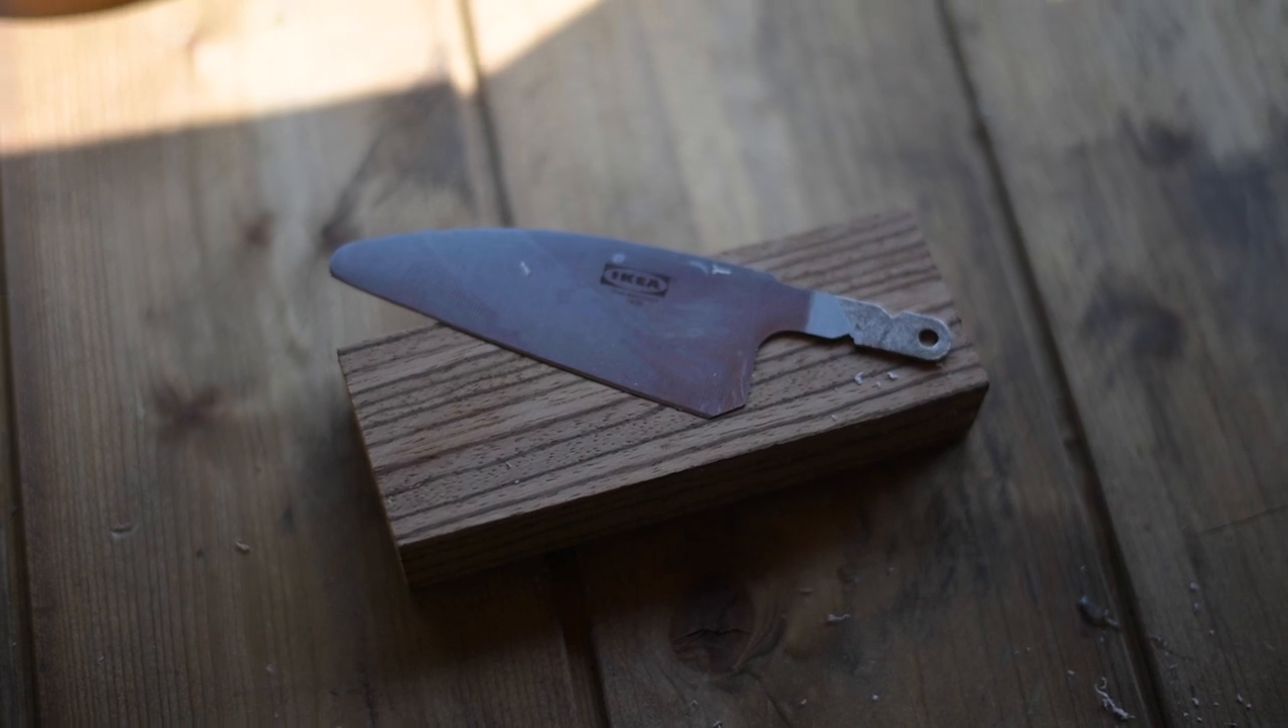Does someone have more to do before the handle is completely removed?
No.